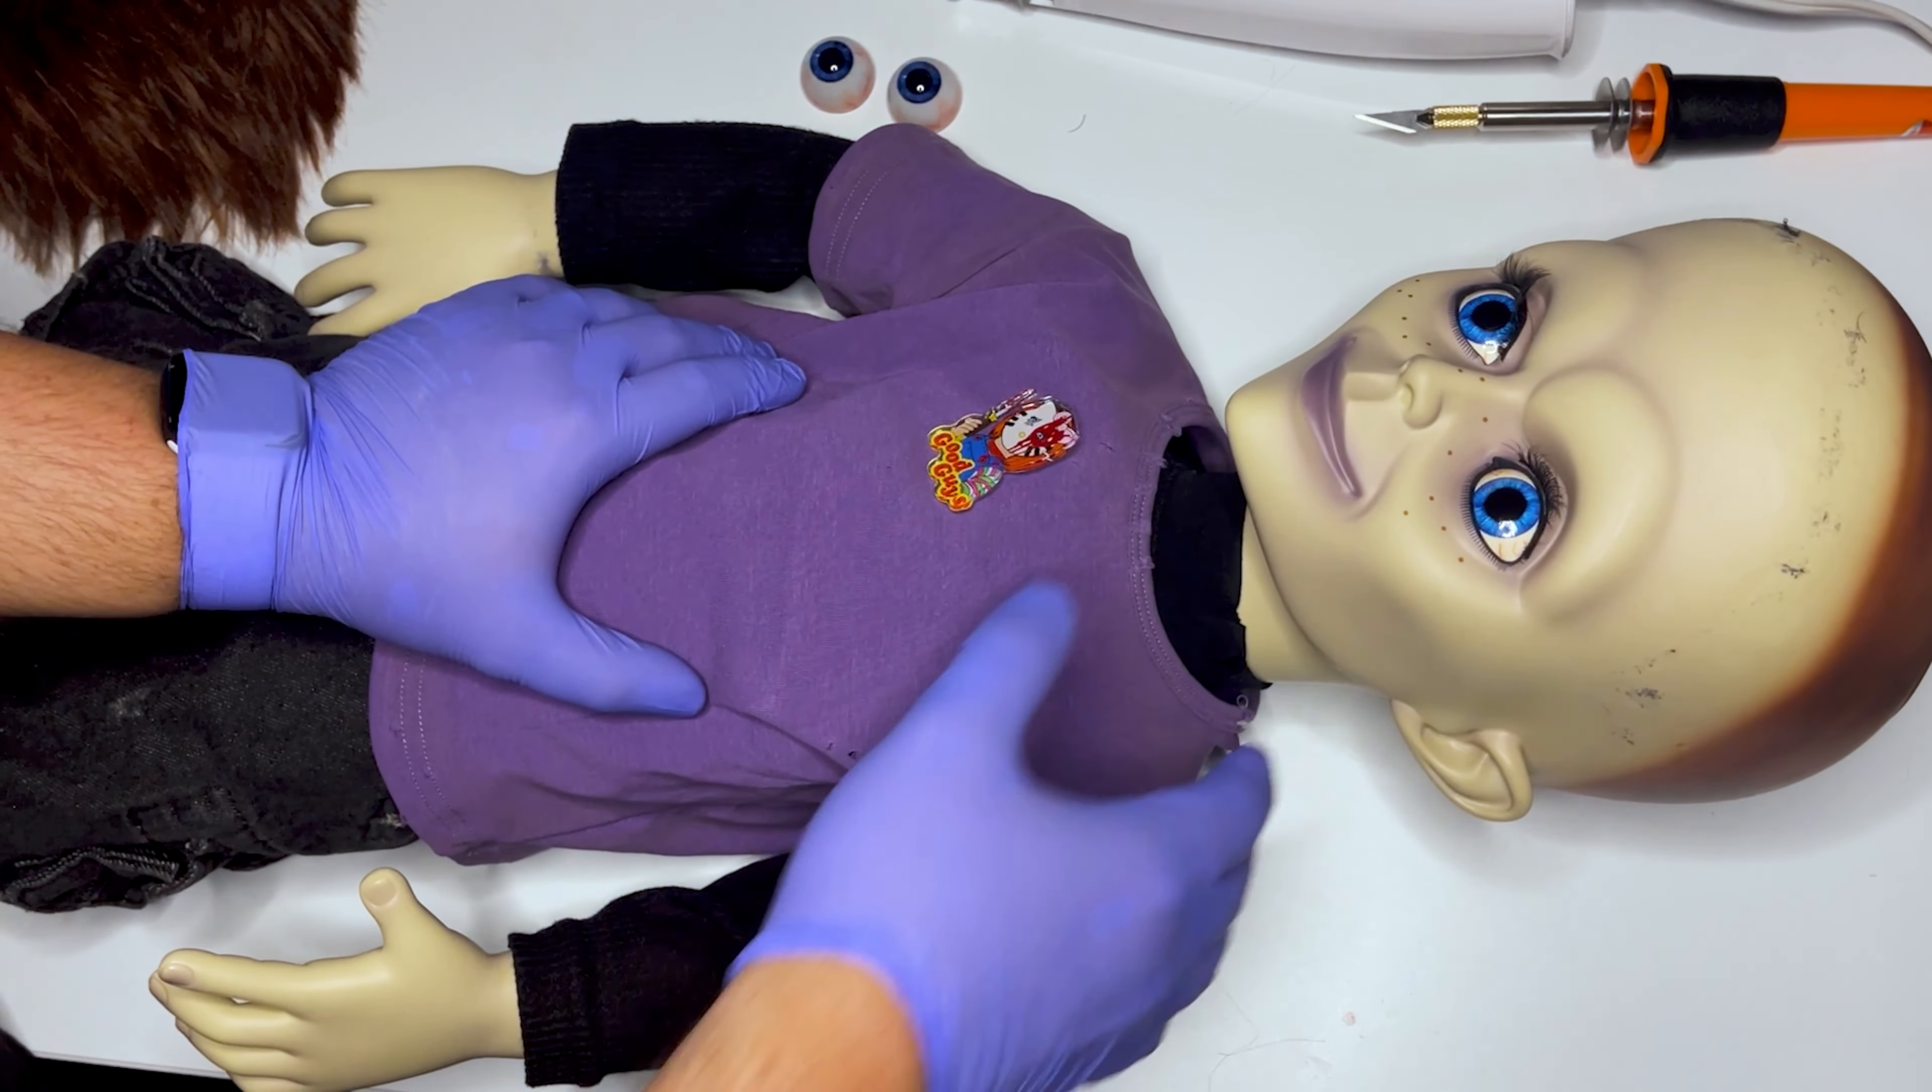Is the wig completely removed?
Yes.